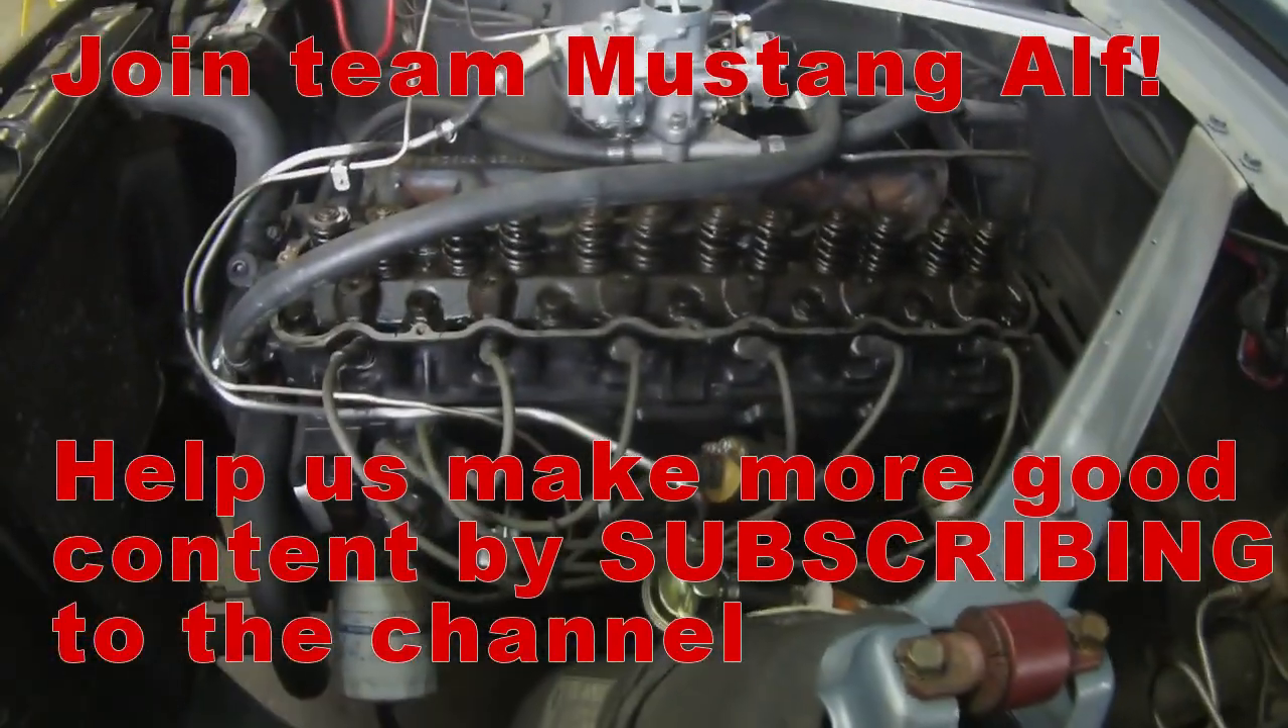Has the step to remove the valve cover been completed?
Yes.